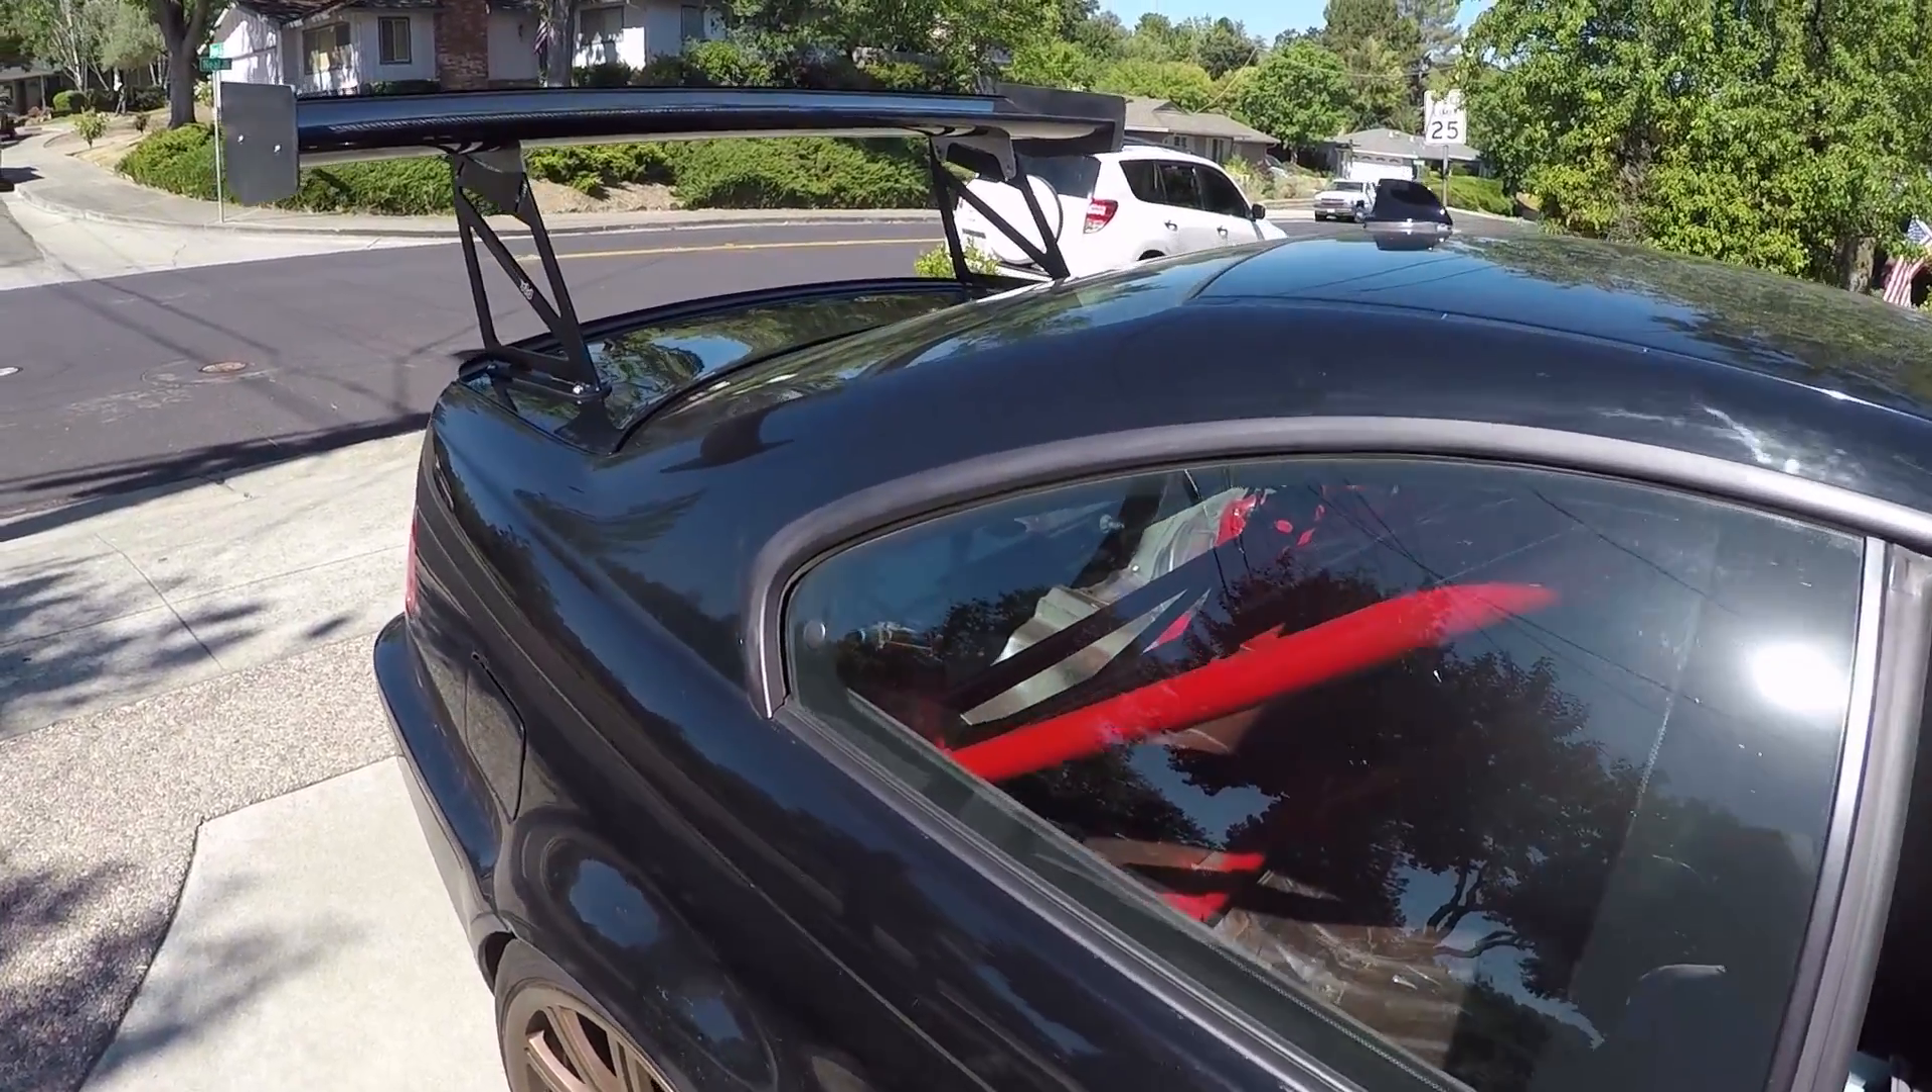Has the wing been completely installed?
Yes.